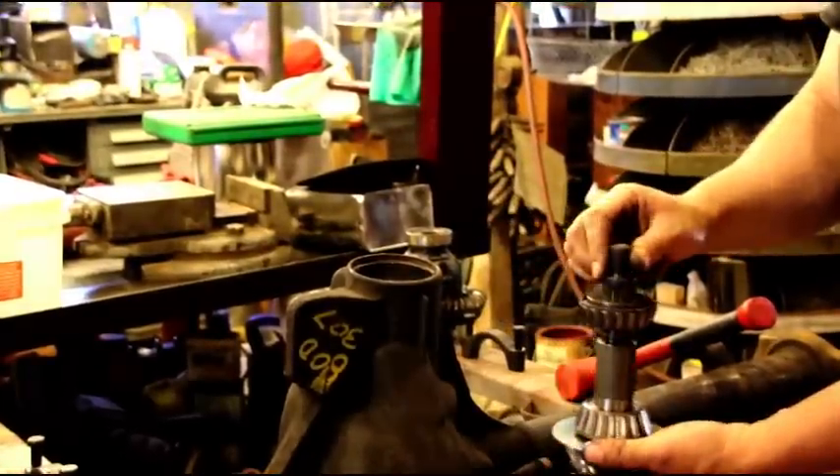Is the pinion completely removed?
Yes.